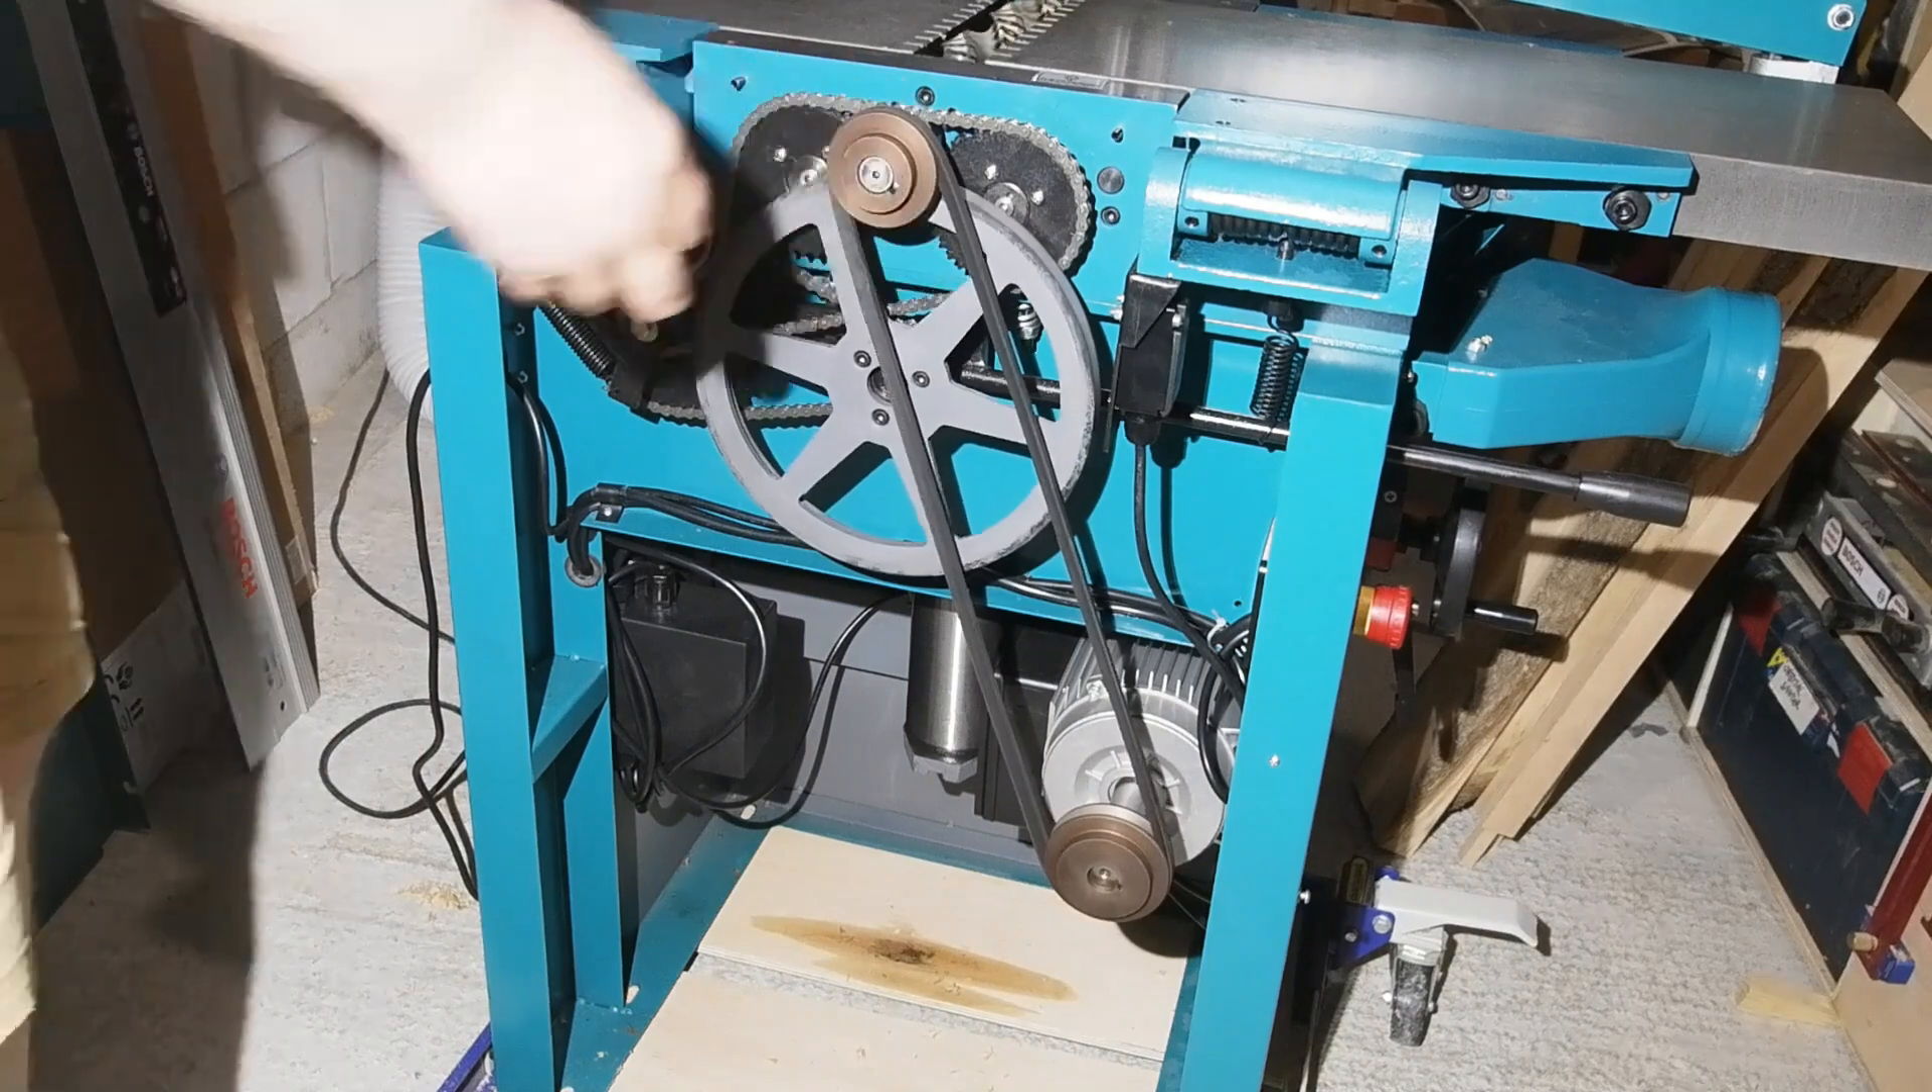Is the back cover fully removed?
Yes.